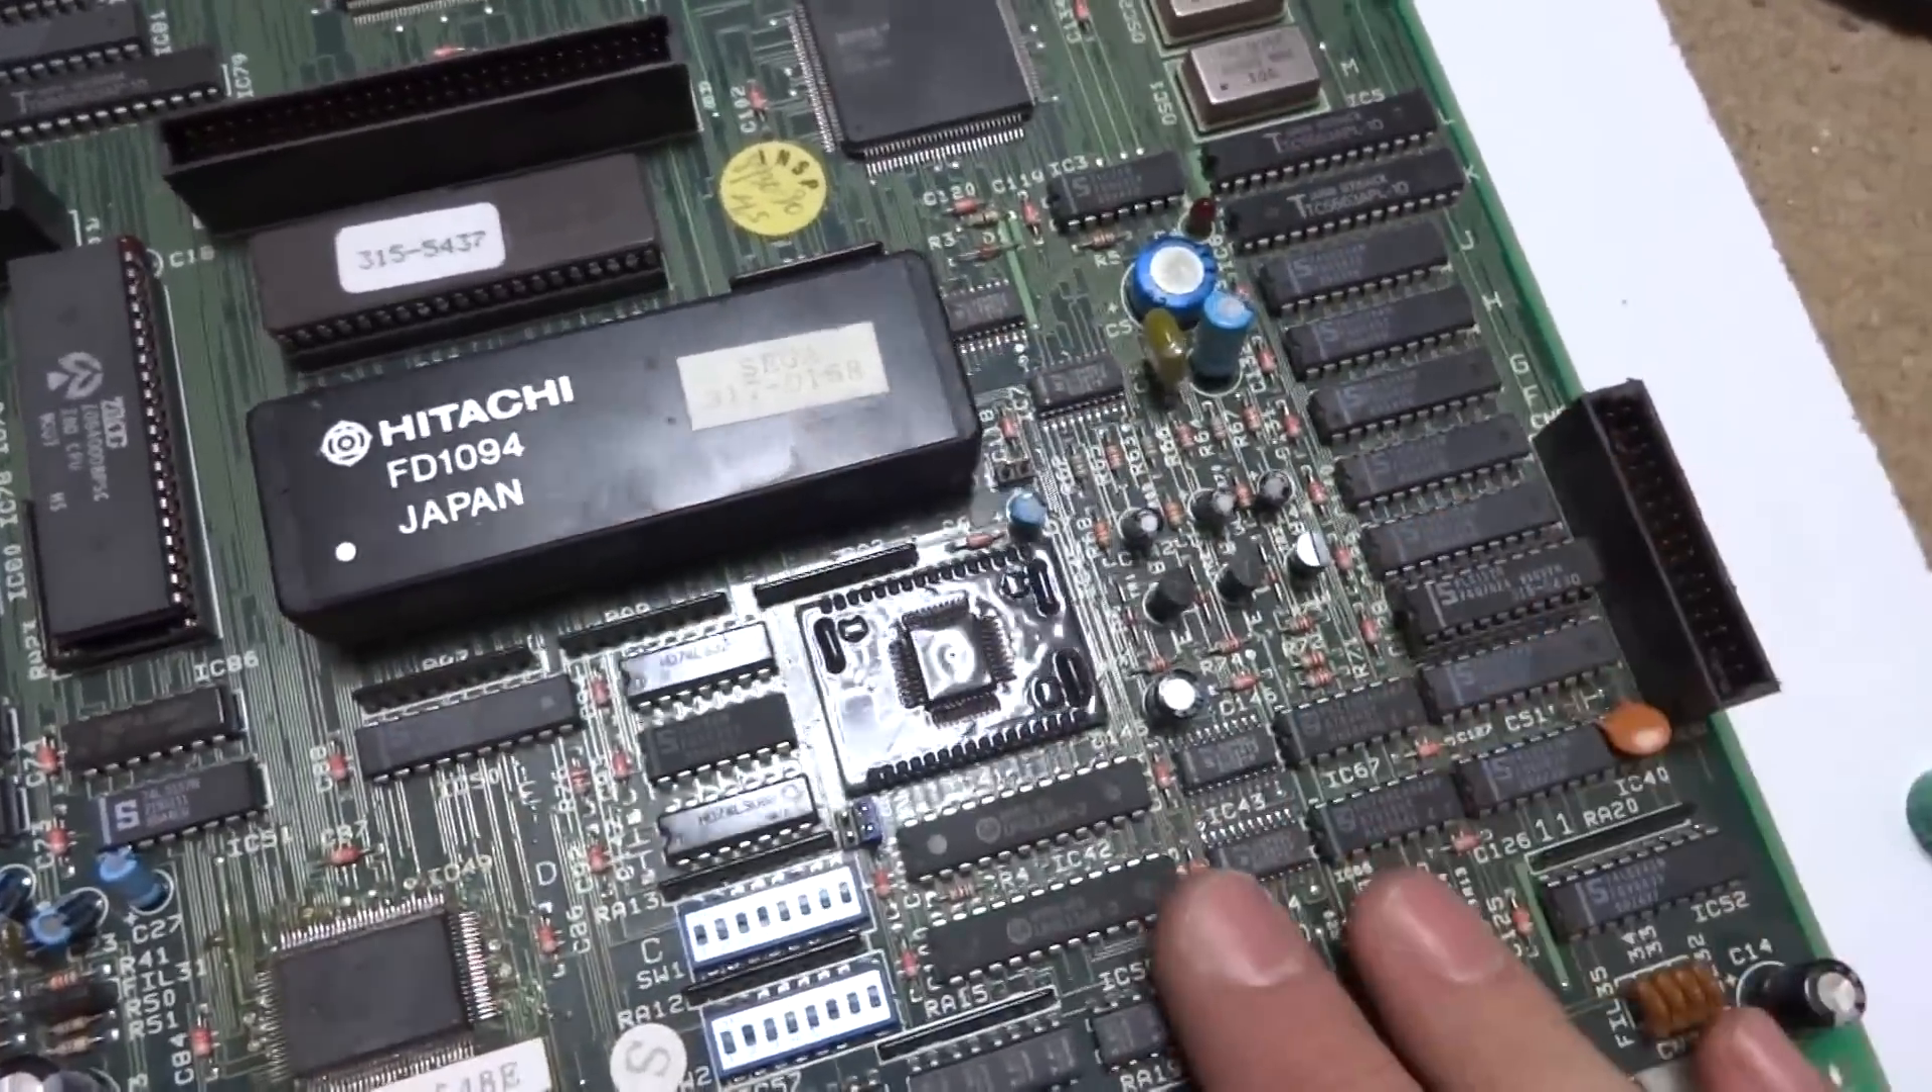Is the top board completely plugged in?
No.